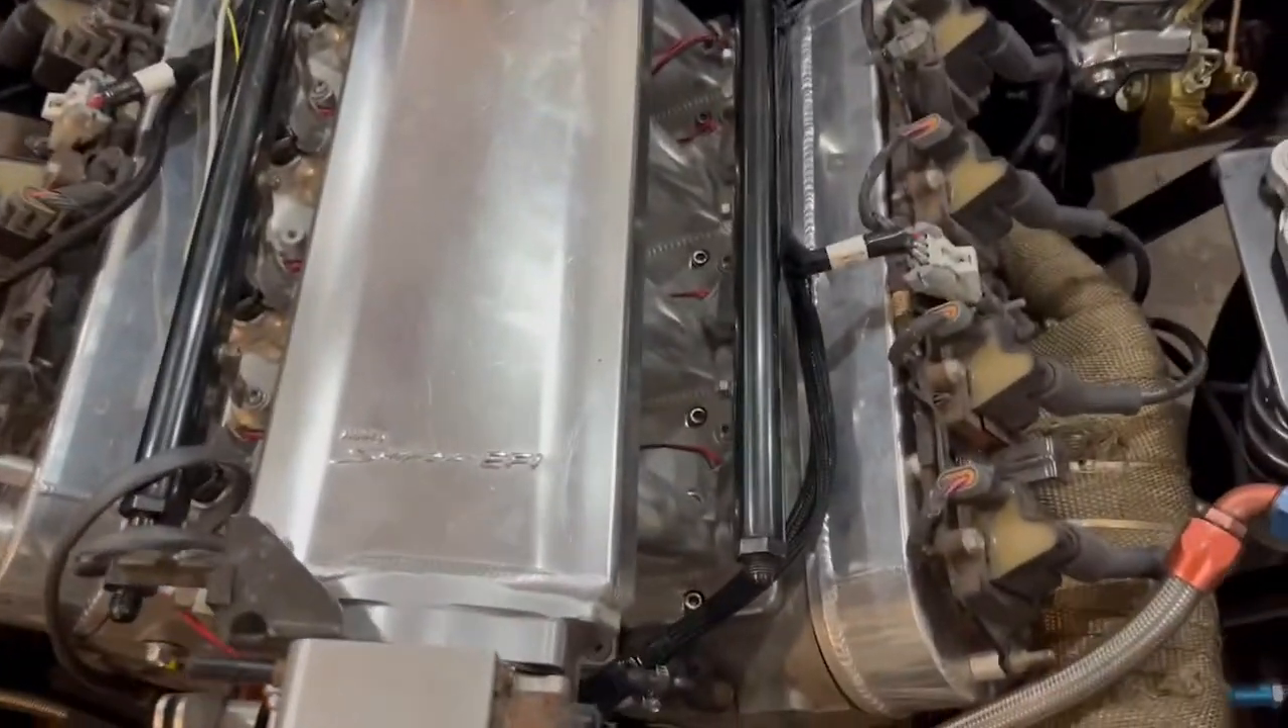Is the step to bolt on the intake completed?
Yes.